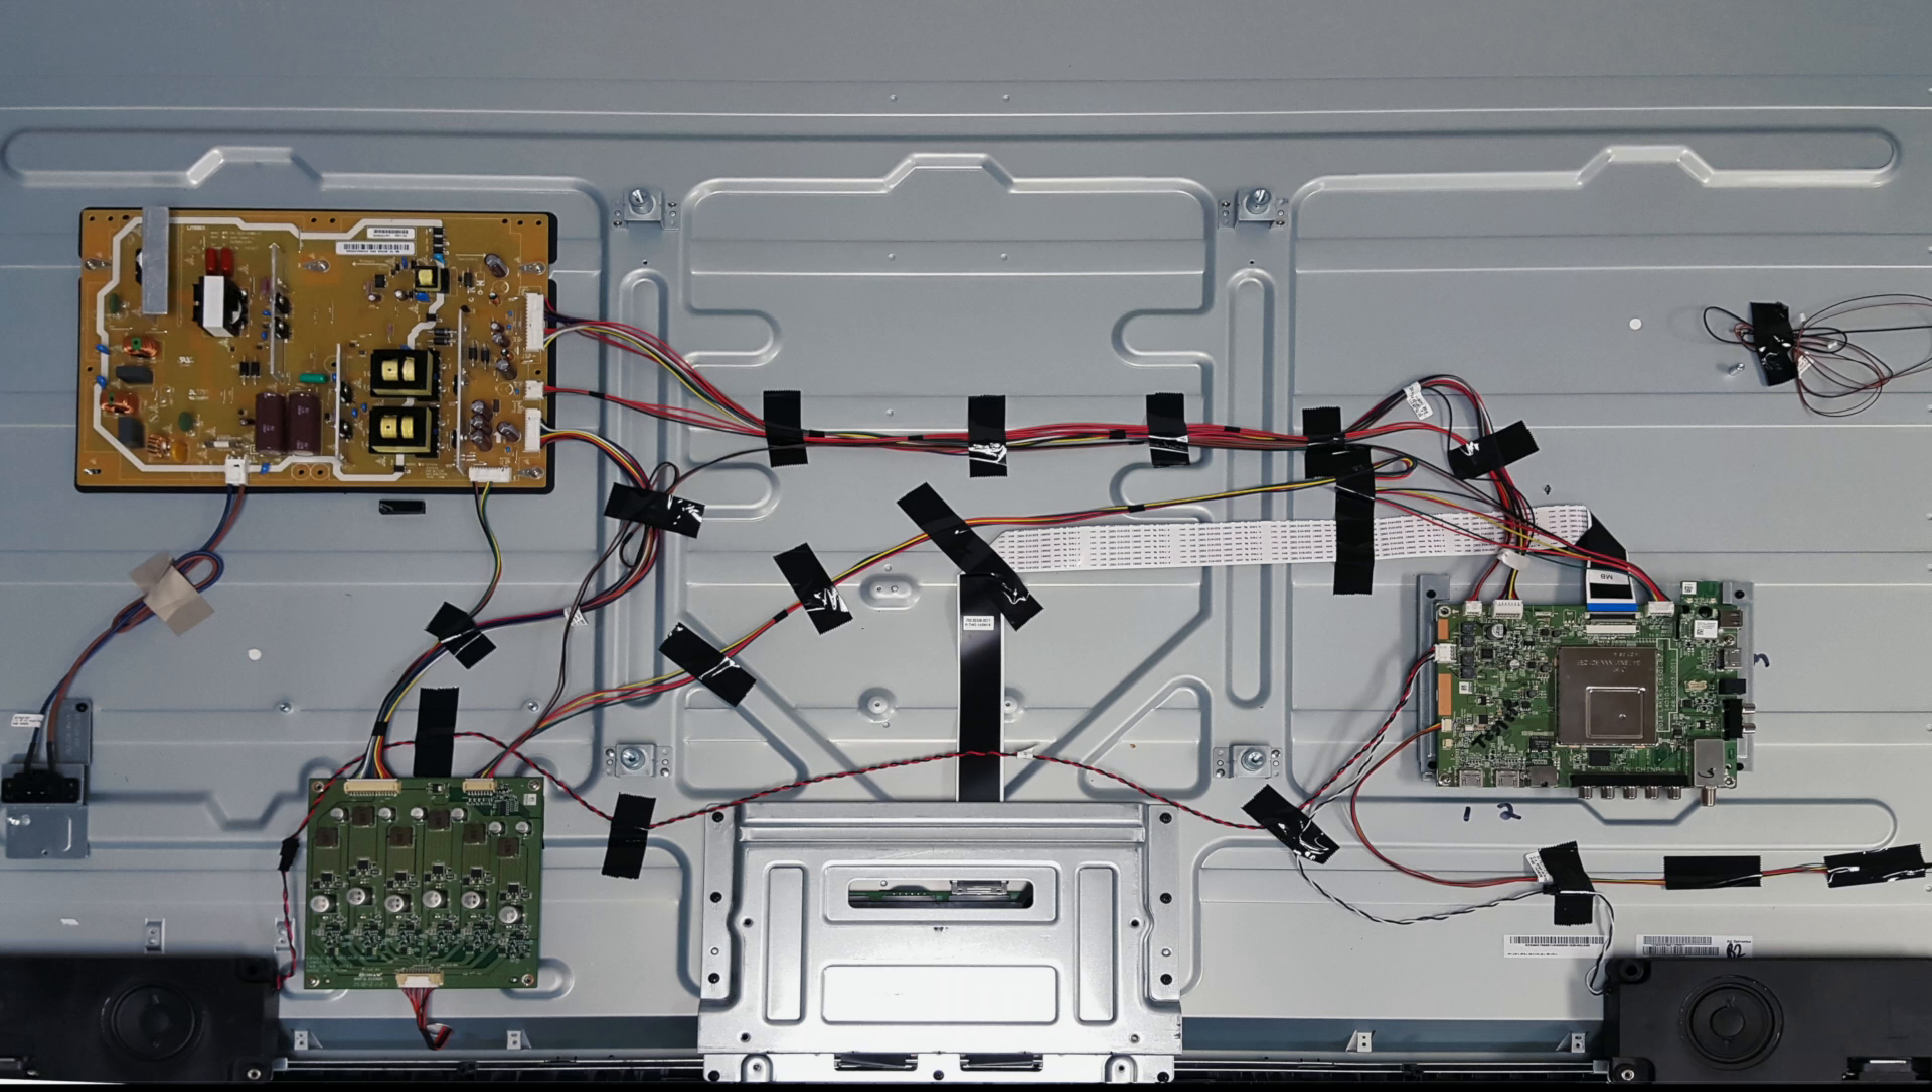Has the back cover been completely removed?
Yes.